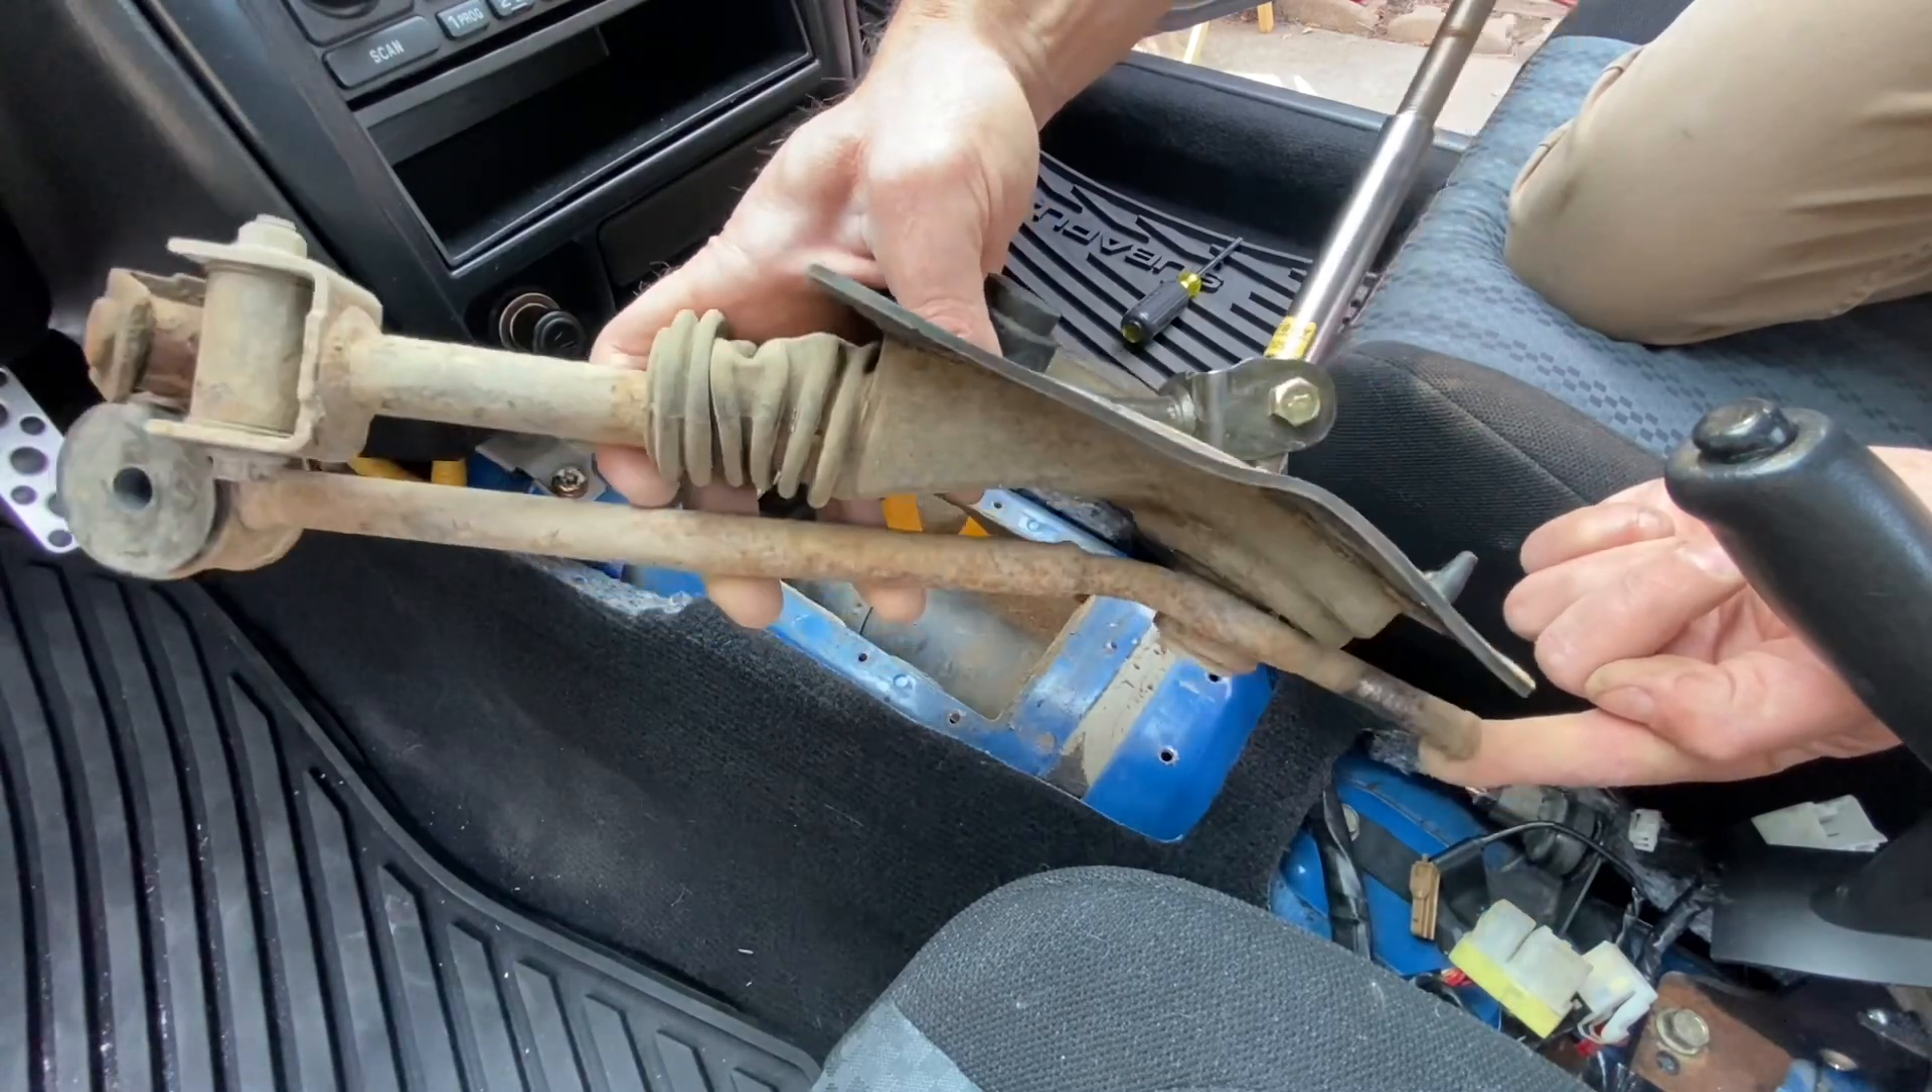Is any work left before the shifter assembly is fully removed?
No.